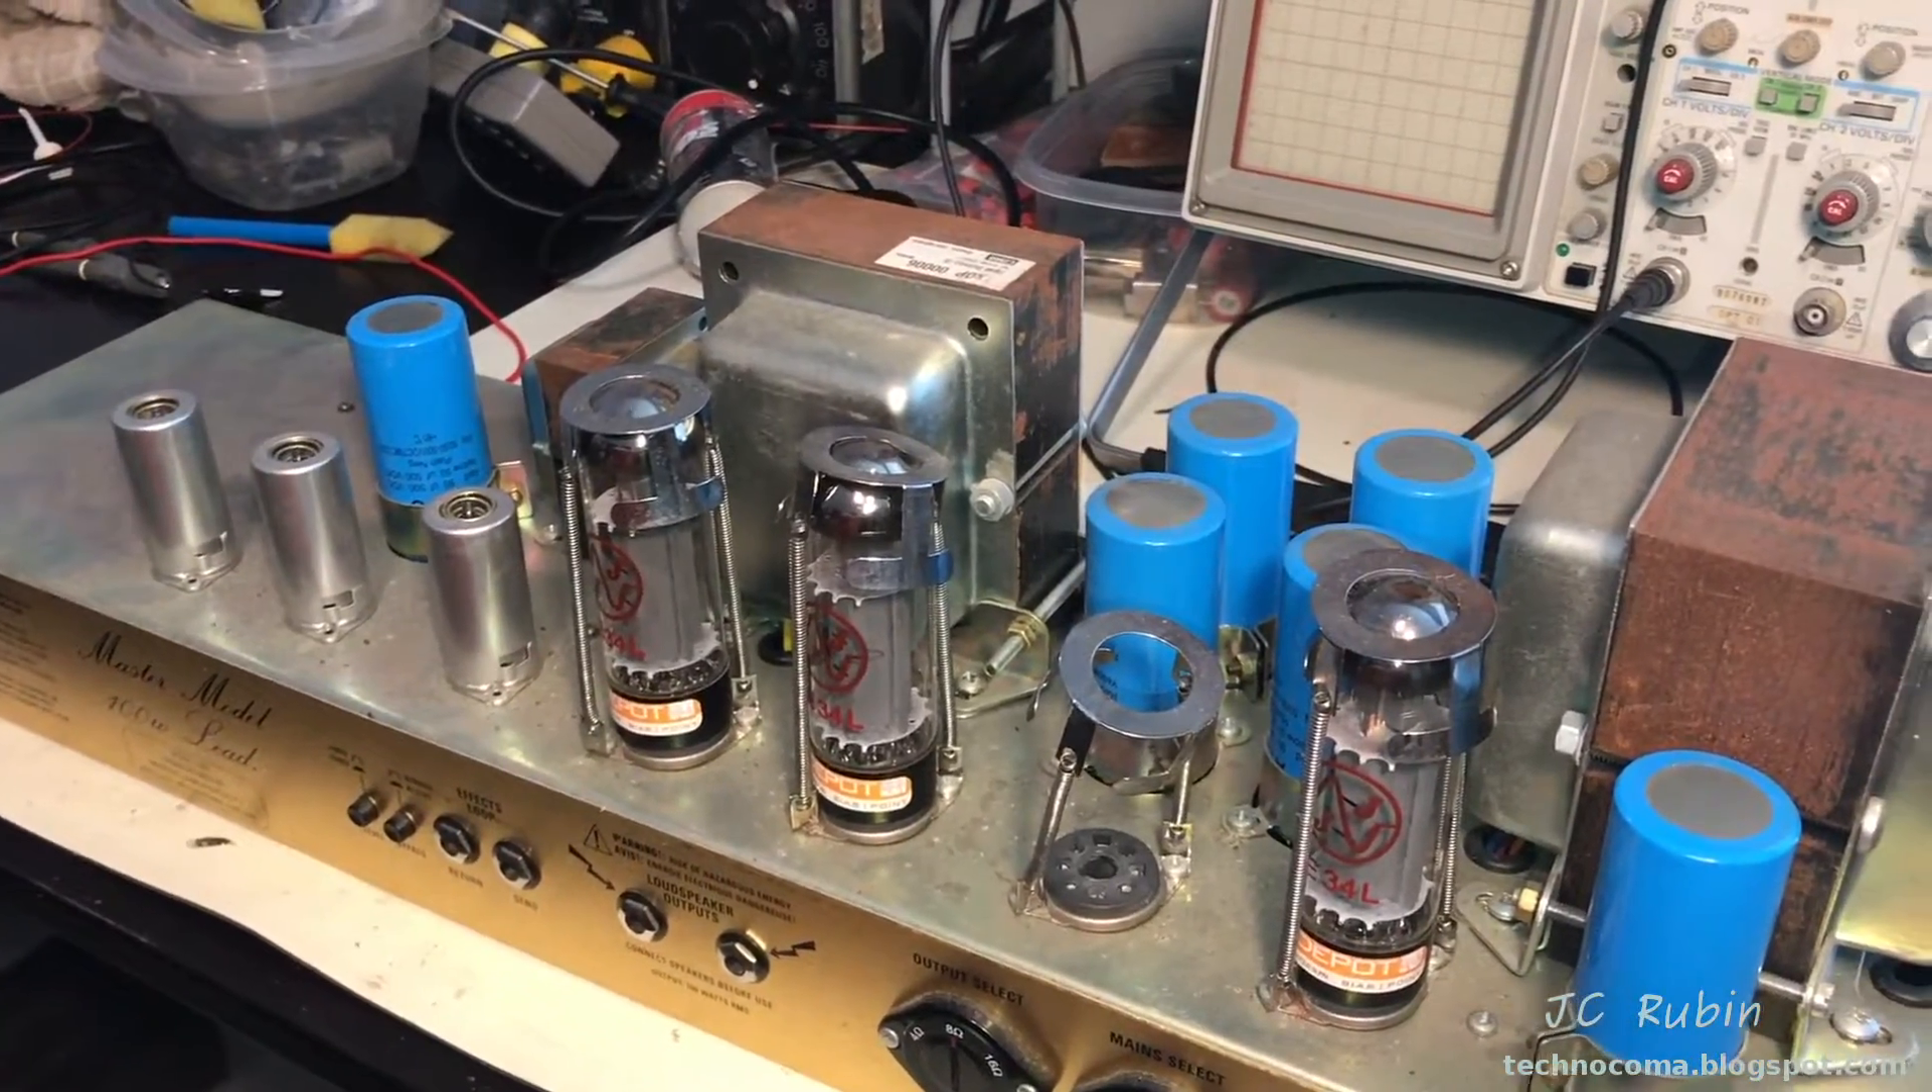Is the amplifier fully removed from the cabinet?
Yes.